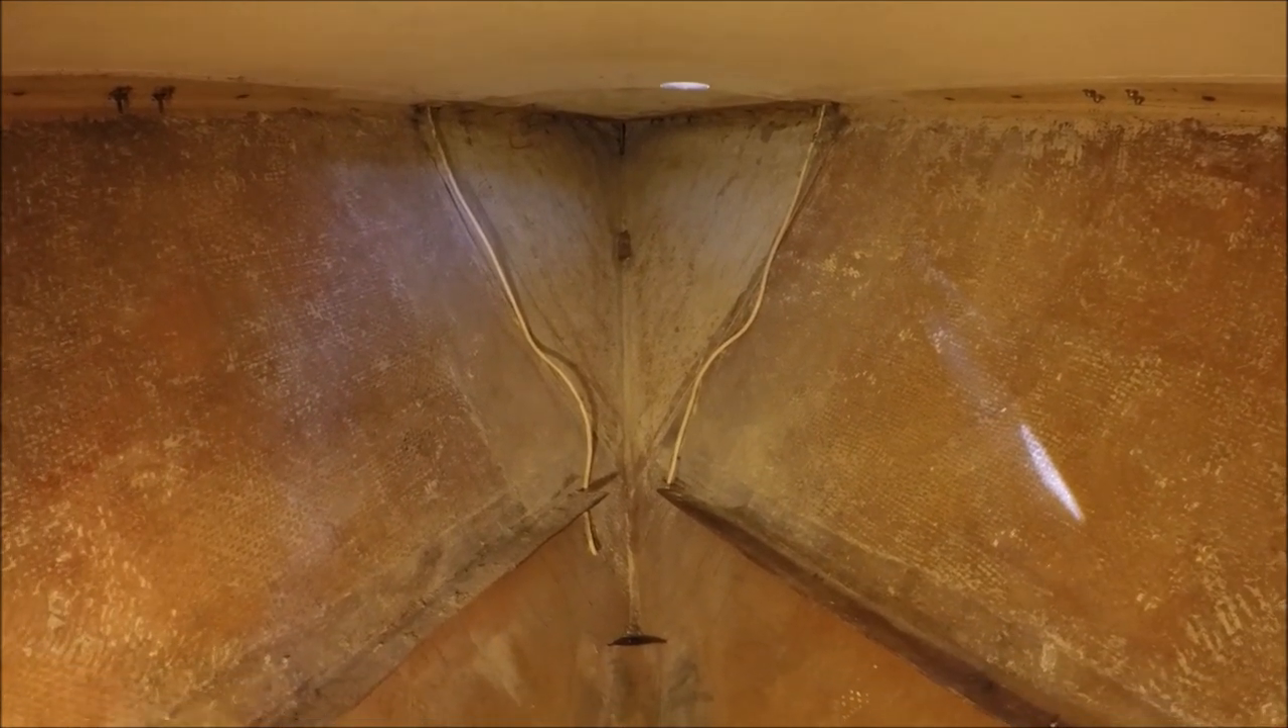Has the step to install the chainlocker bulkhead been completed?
No.